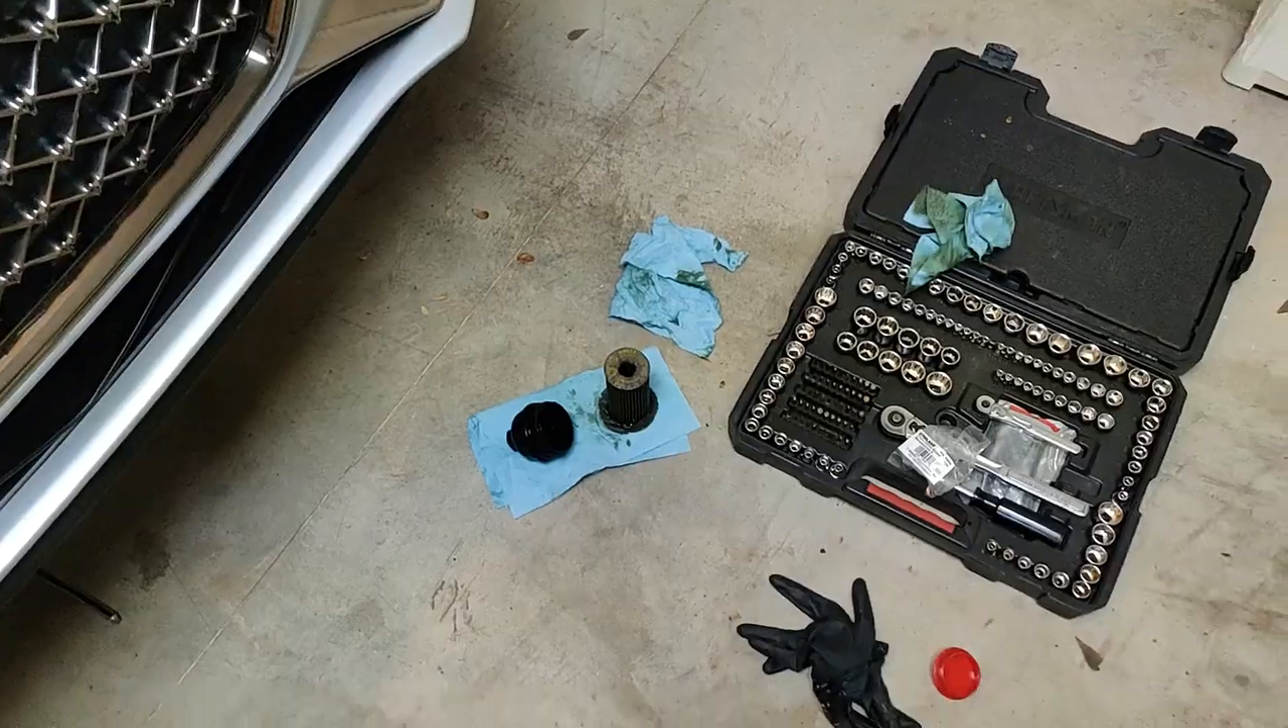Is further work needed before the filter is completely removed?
No.